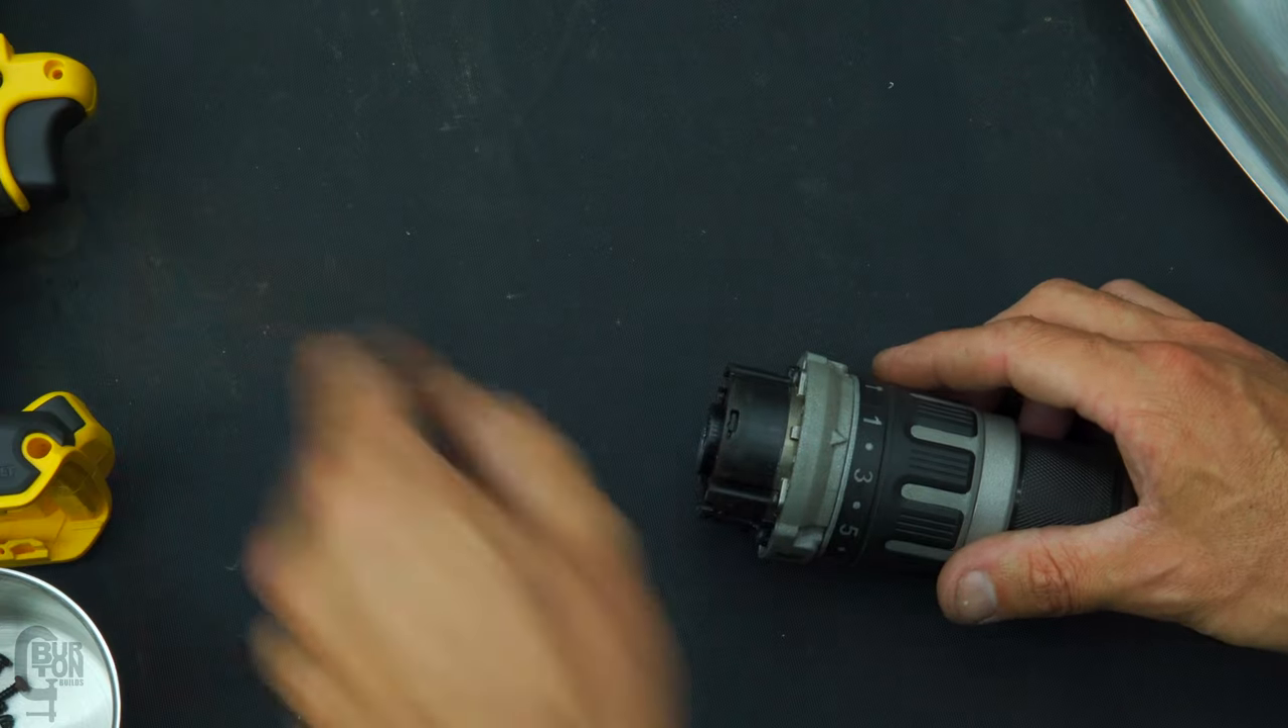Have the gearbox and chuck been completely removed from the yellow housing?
Yes.